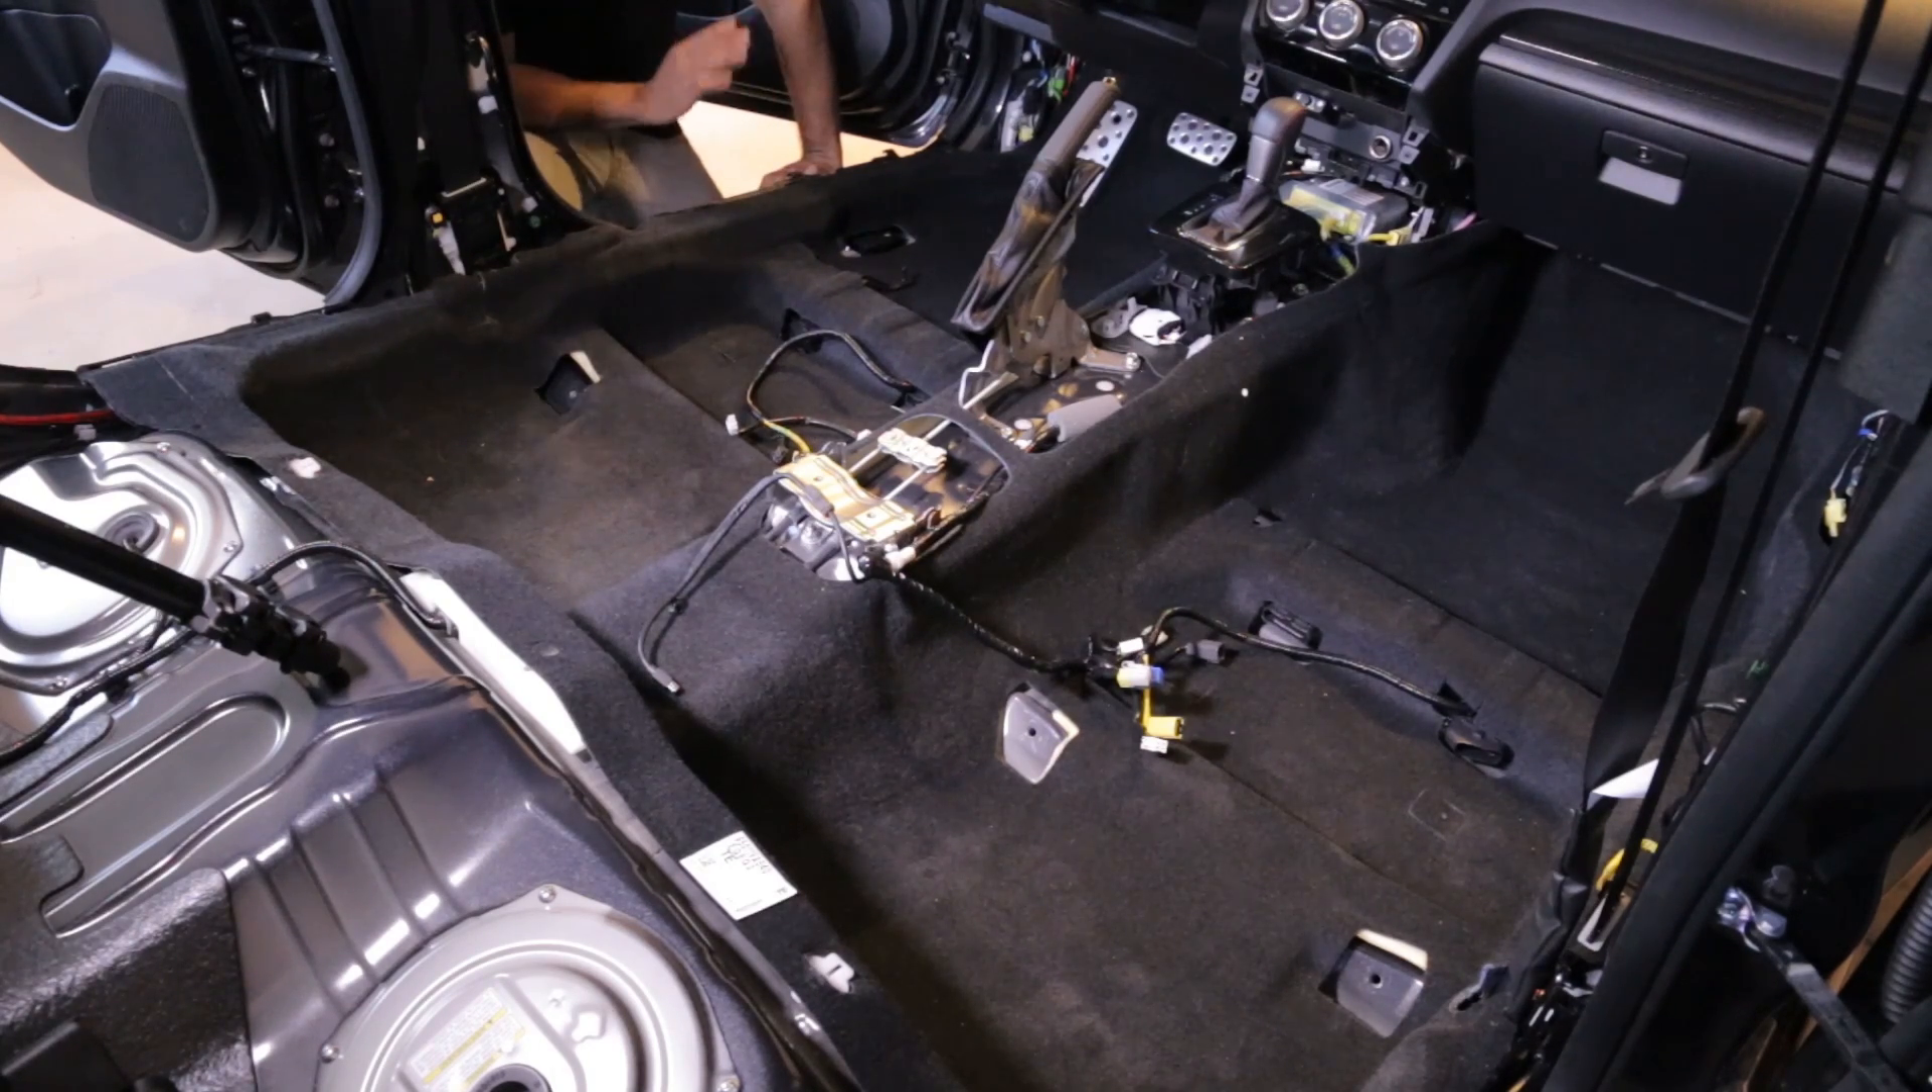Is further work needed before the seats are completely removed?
No.